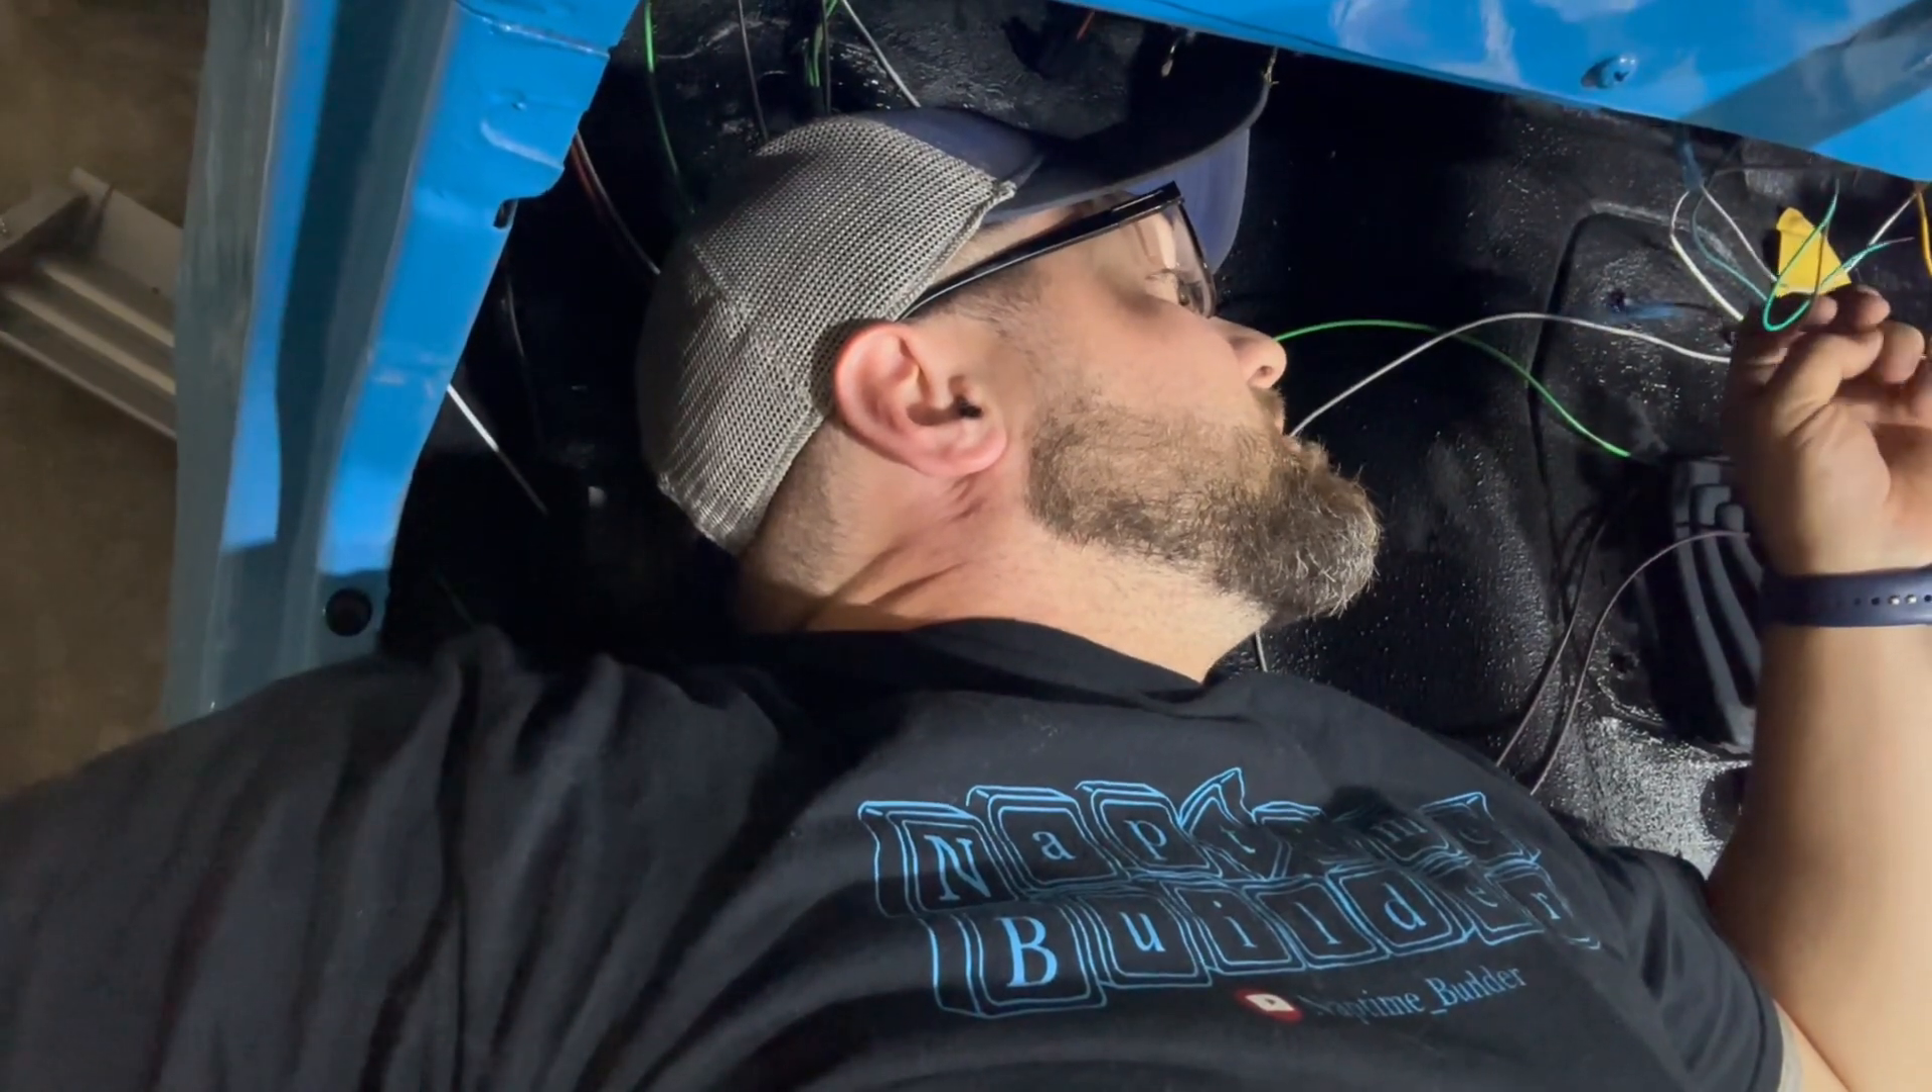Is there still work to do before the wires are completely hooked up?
Yes.